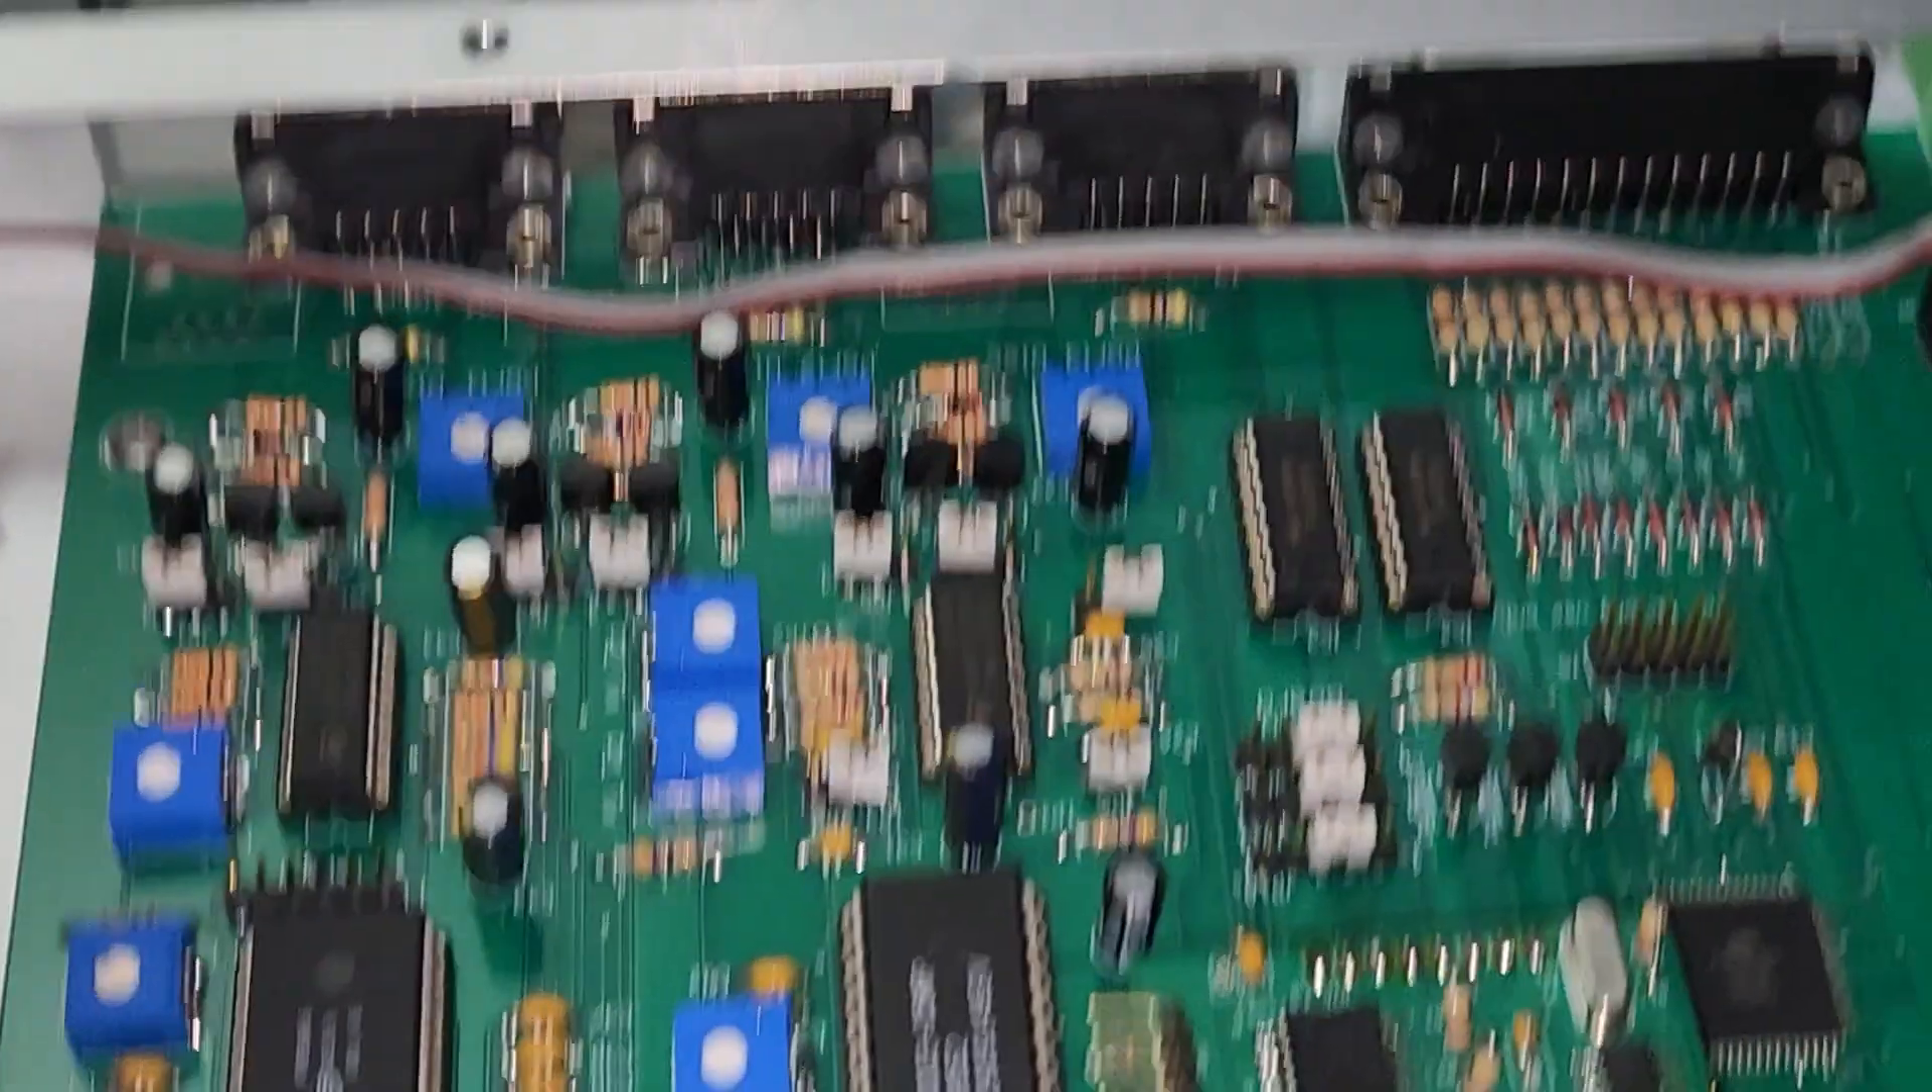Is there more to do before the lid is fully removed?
No.